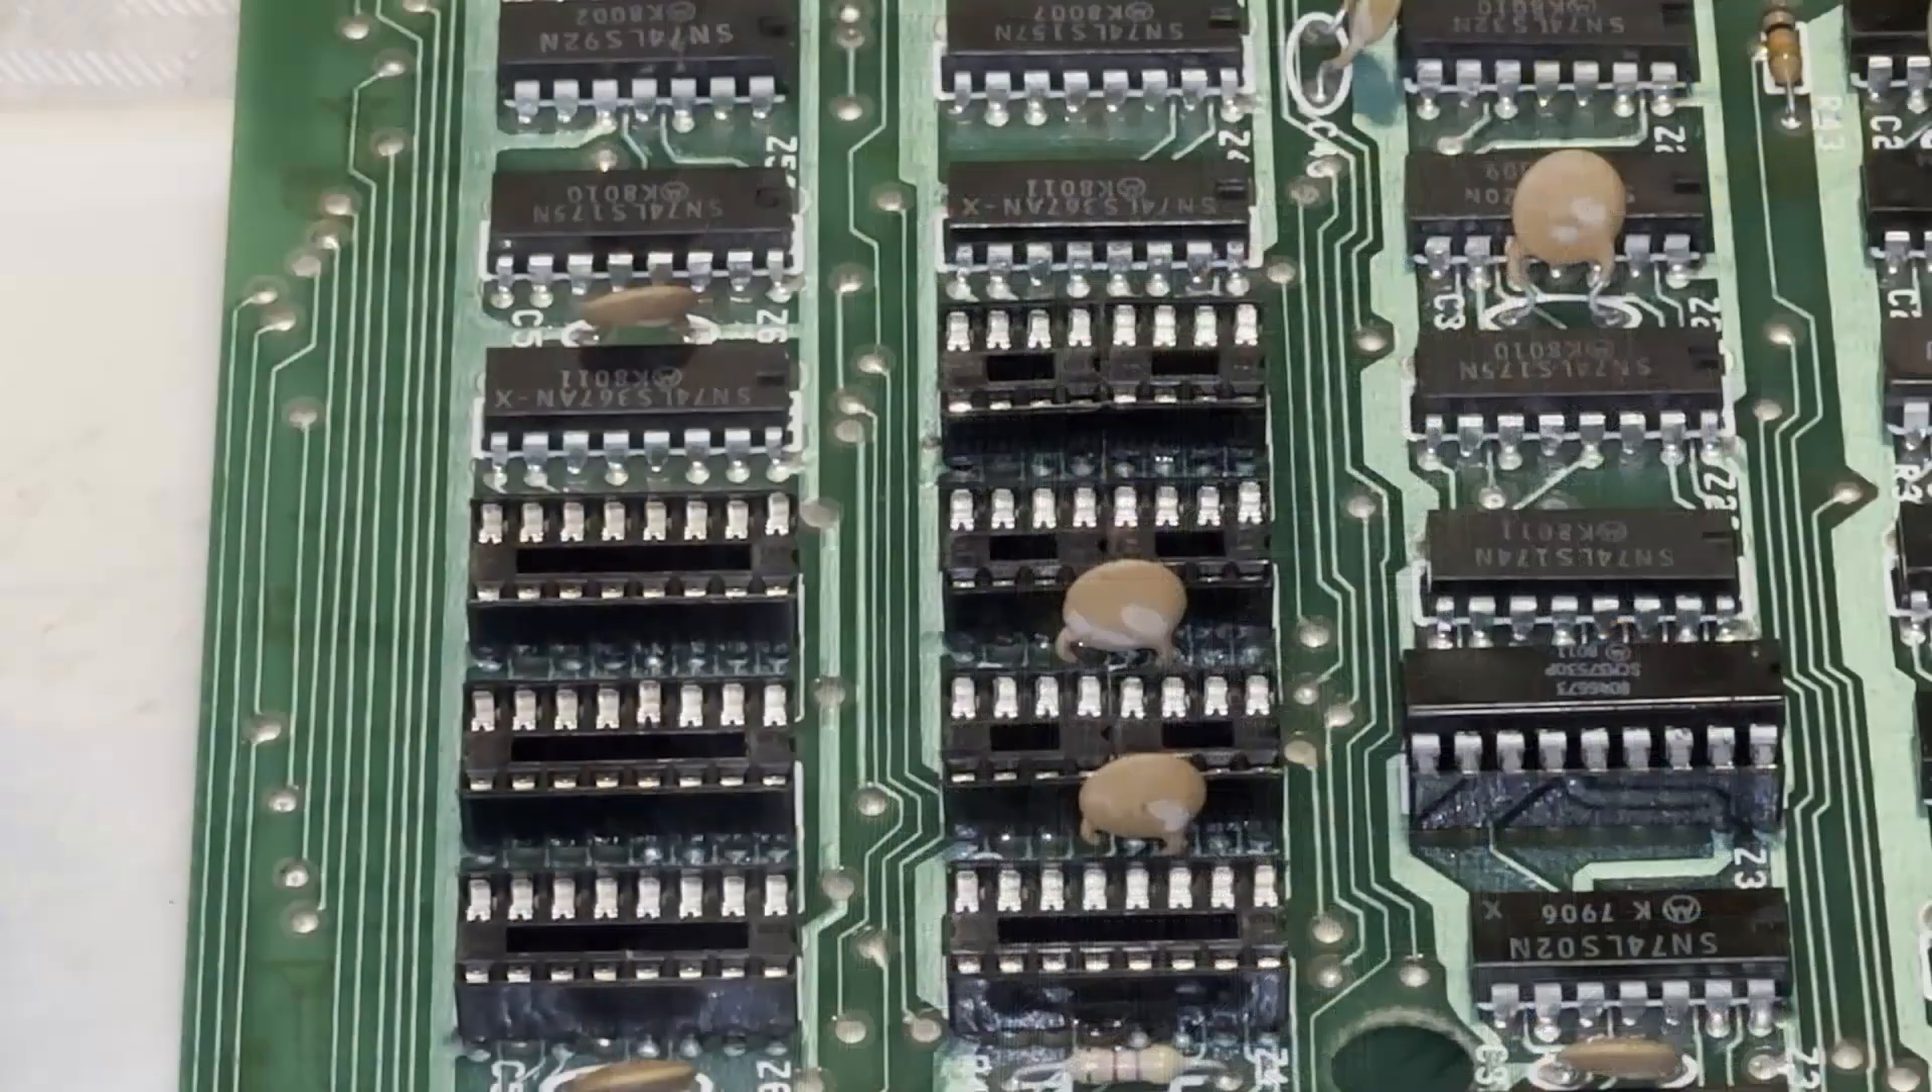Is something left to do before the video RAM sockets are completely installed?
No.